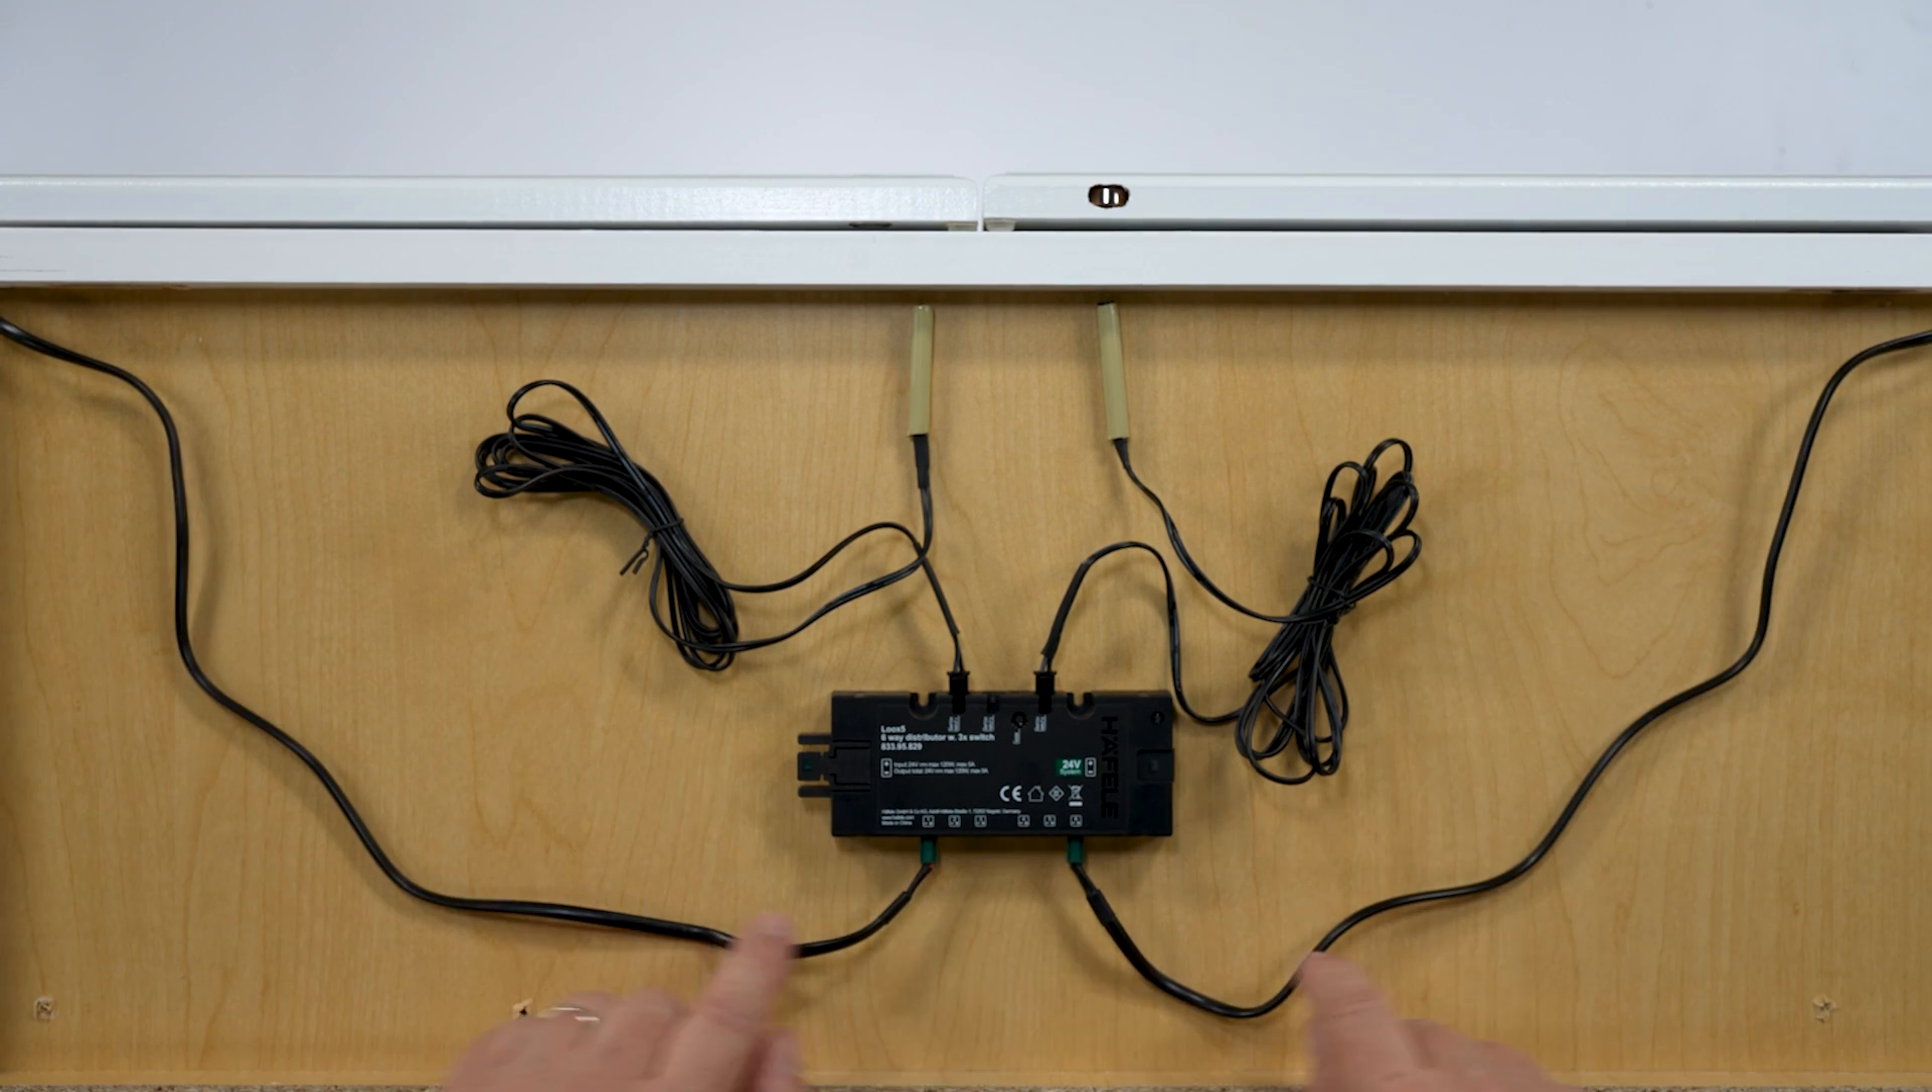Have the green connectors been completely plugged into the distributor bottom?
Yes.